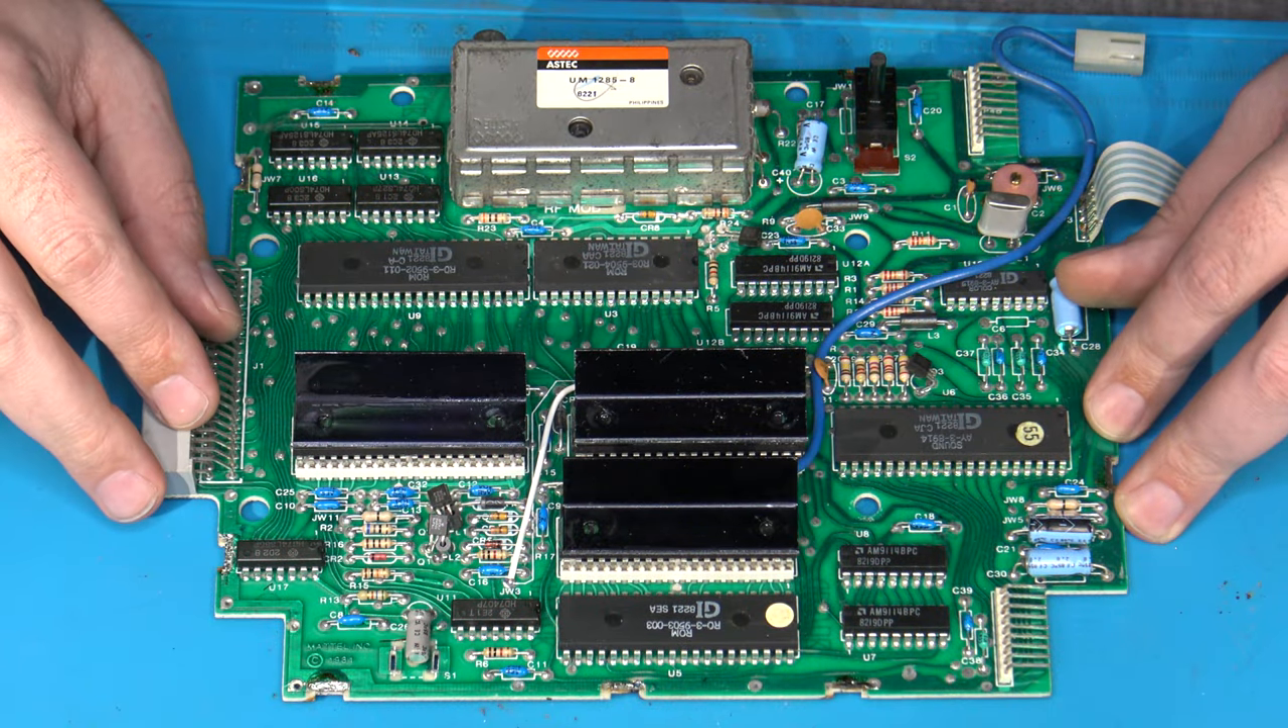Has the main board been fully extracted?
Yes.